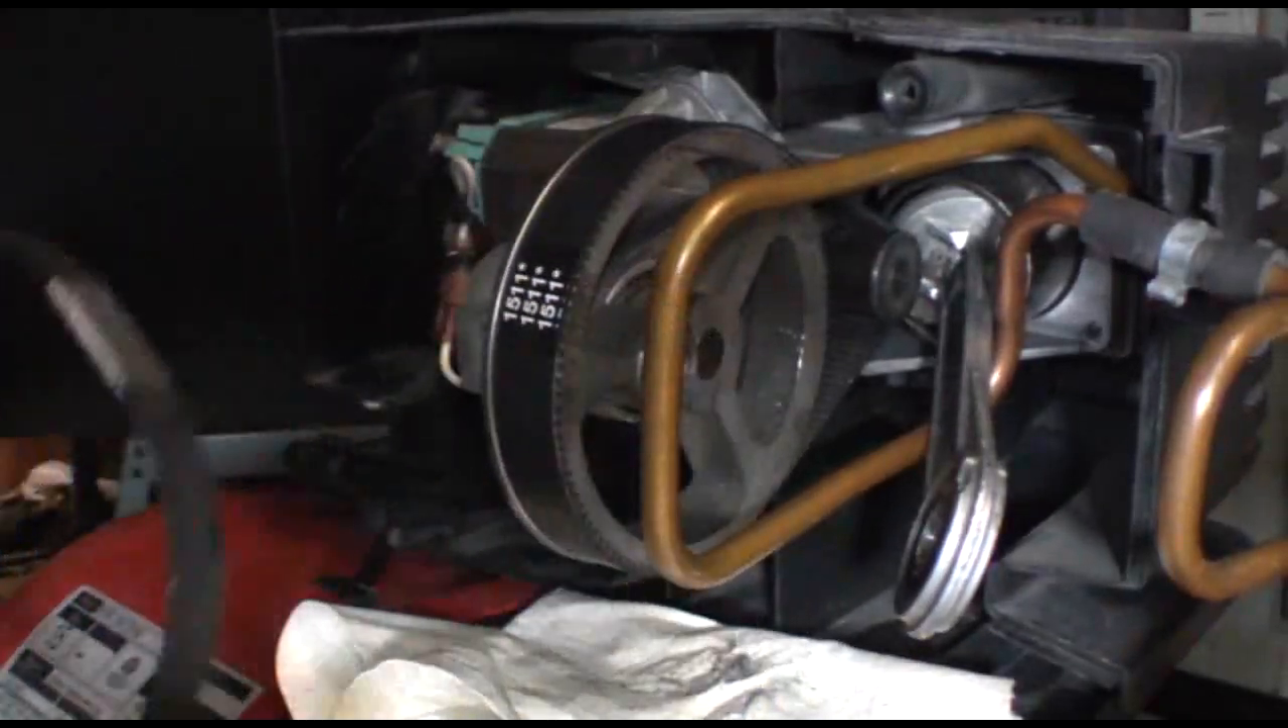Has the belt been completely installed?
Yes.